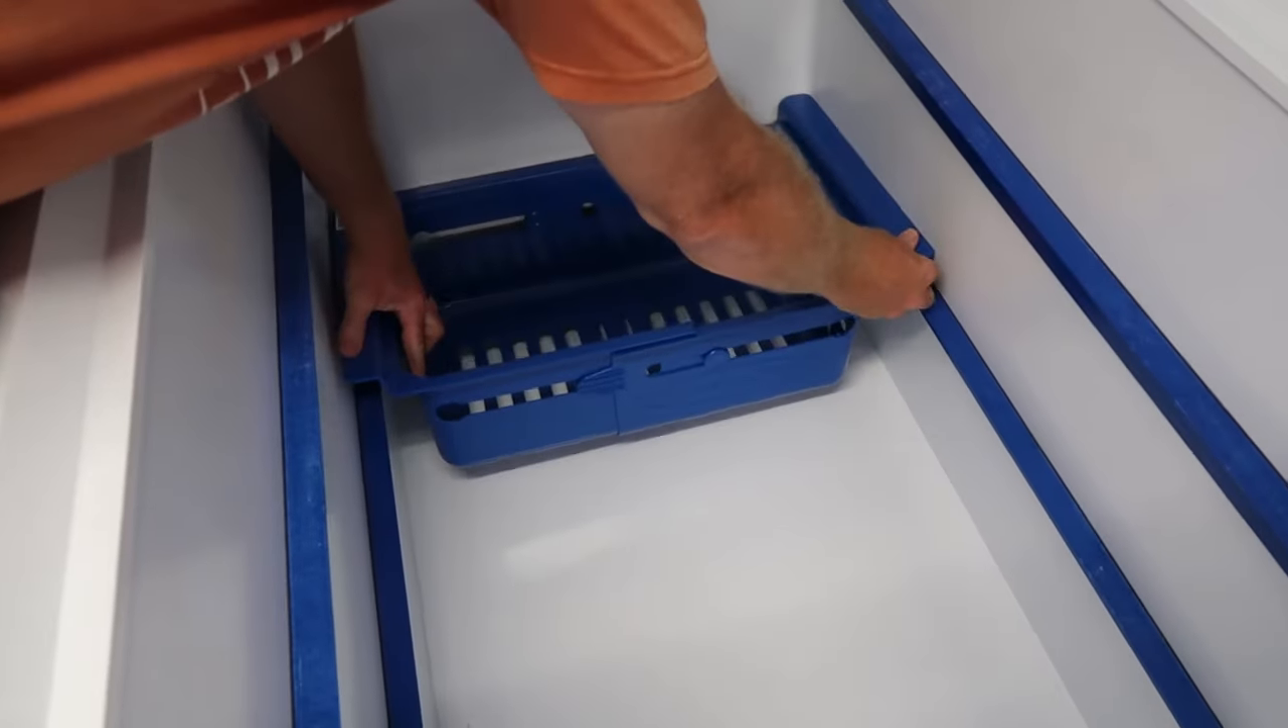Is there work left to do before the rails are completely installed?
No.